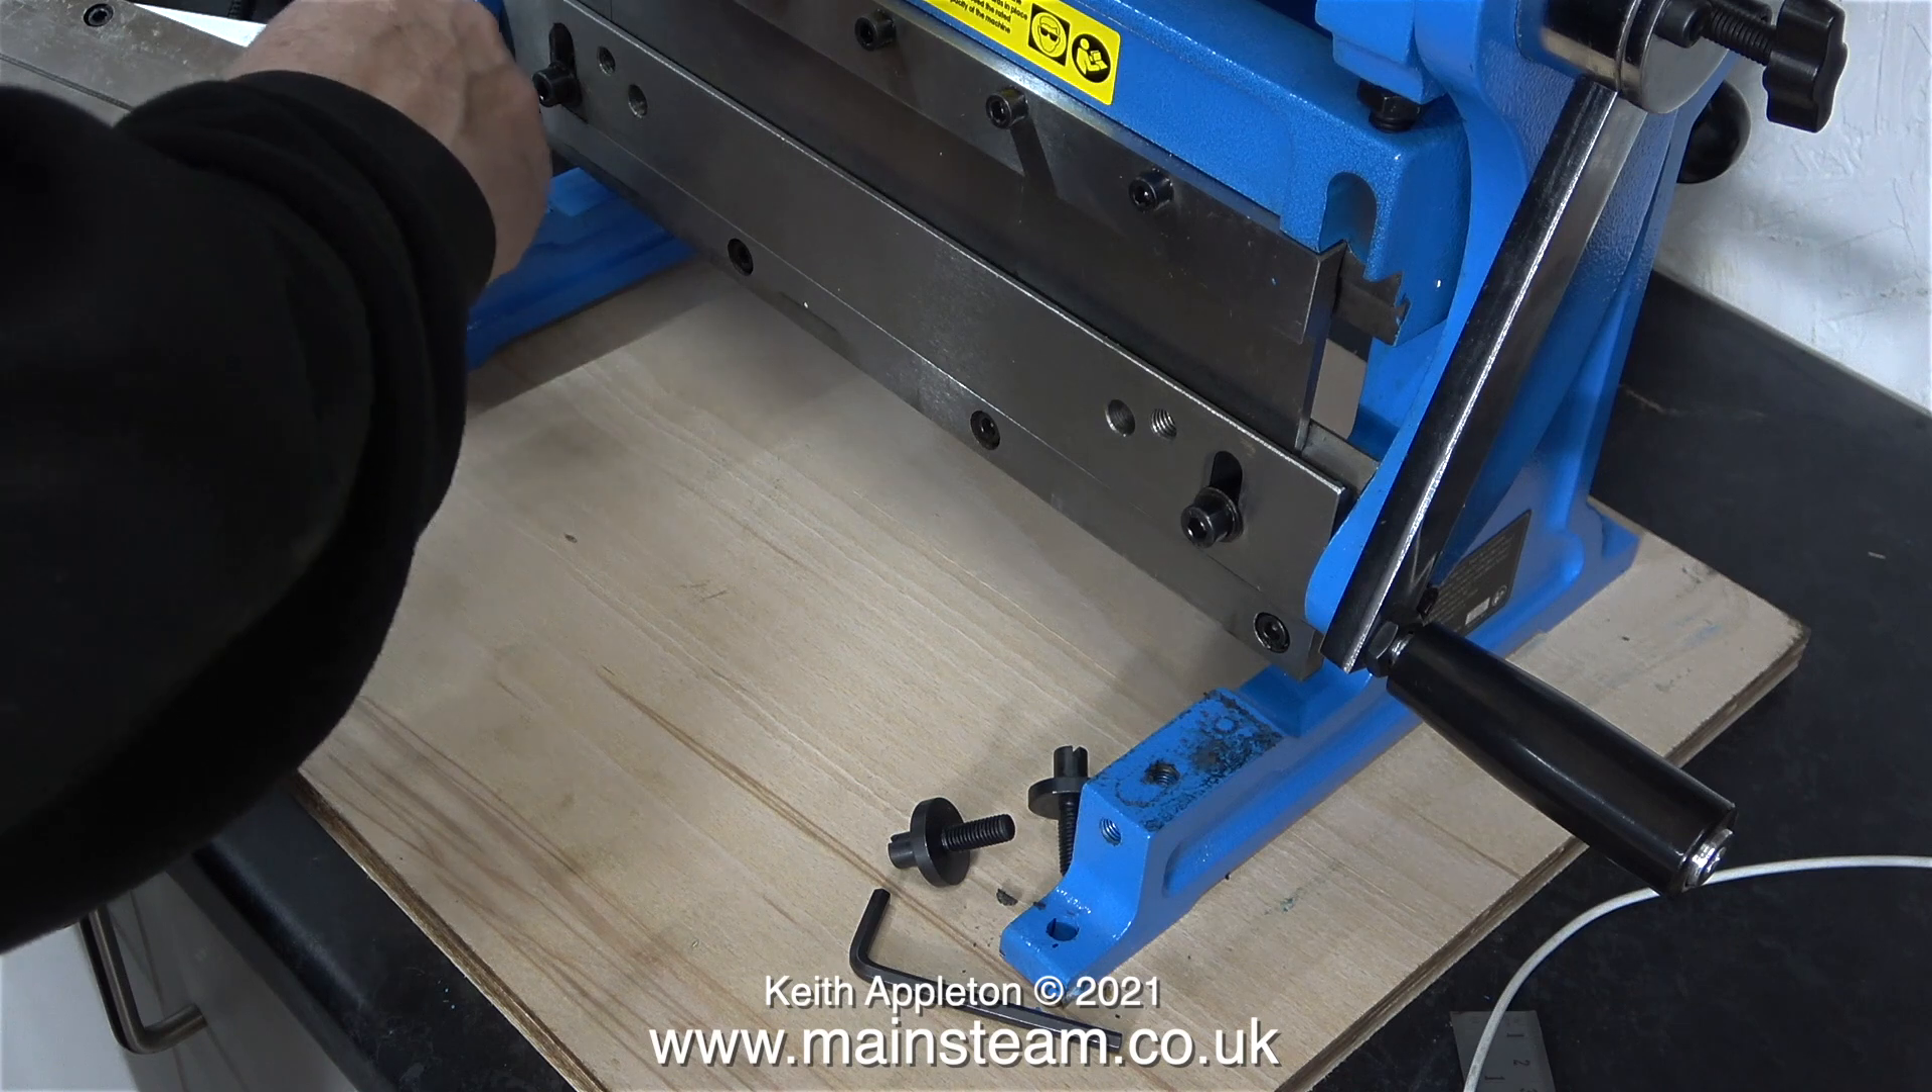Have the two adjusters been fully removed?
Yes.